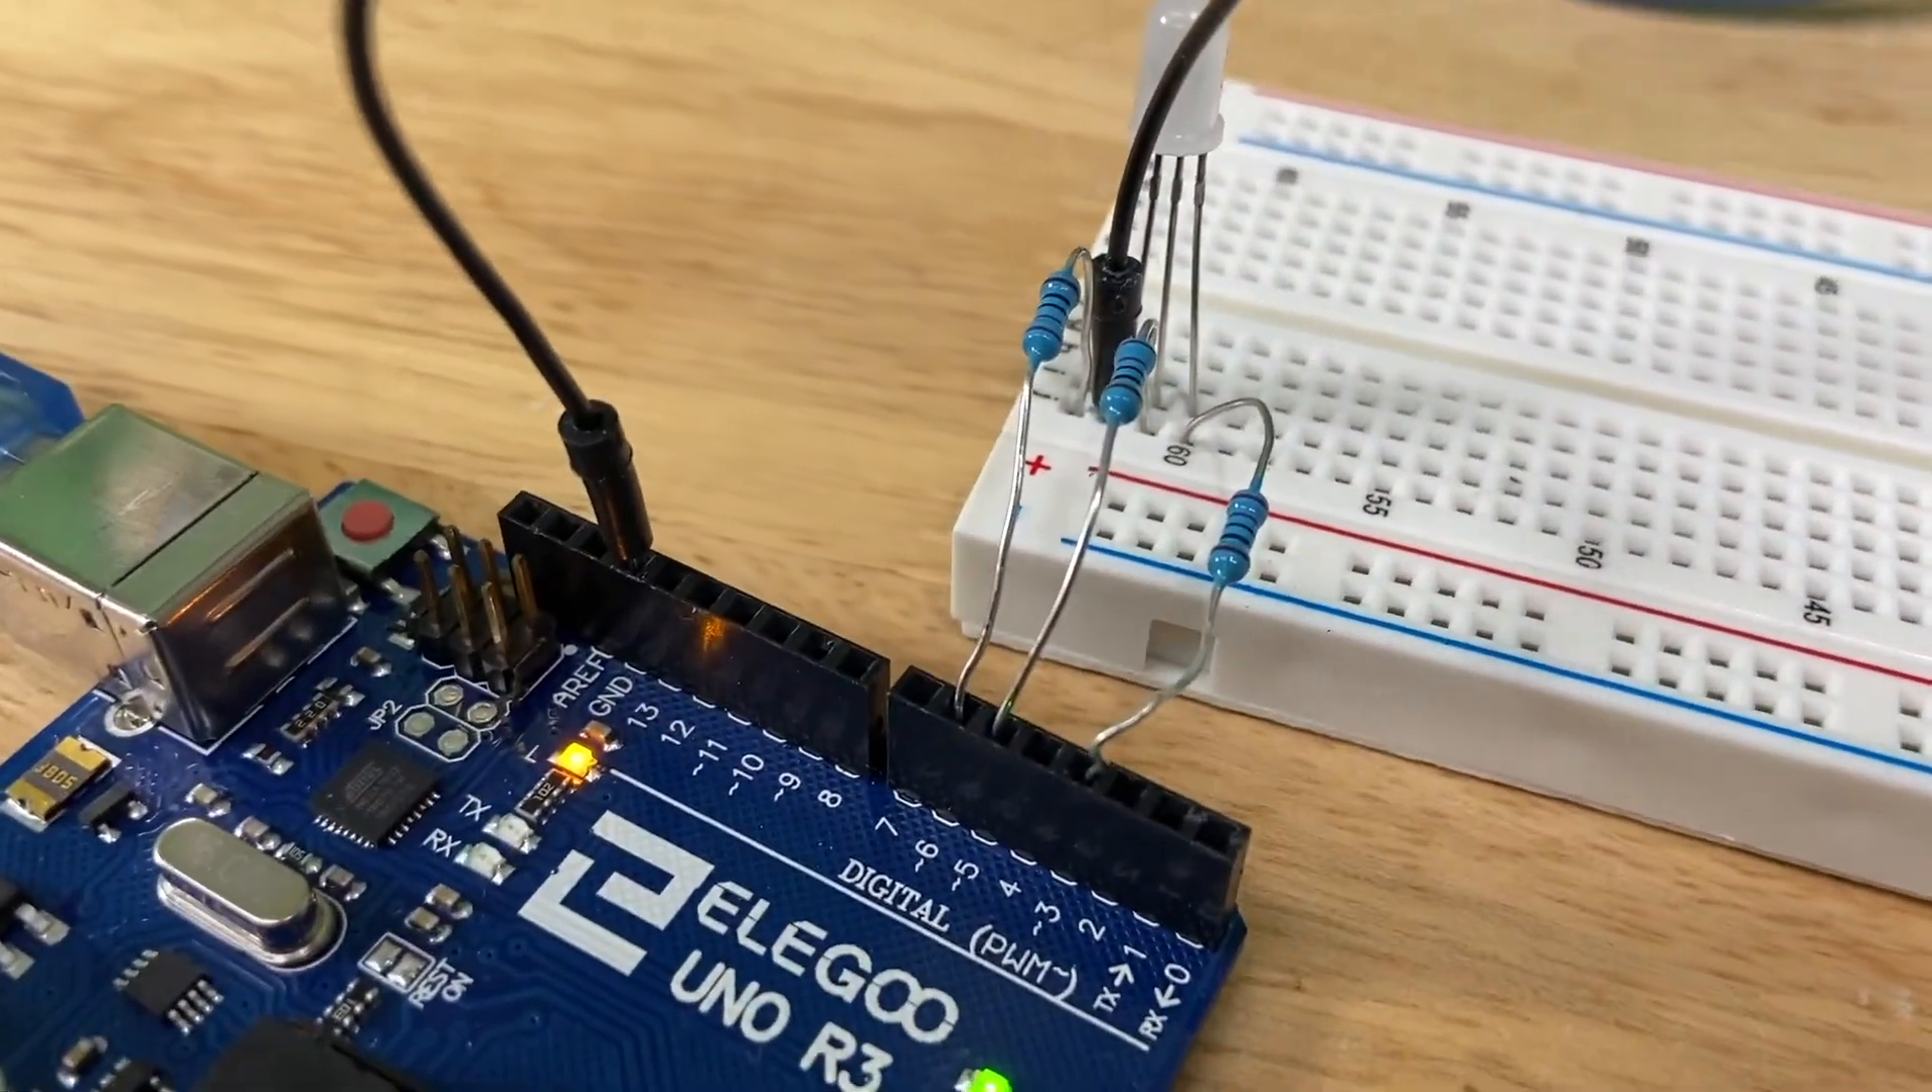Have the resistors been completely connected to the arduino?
Yes.